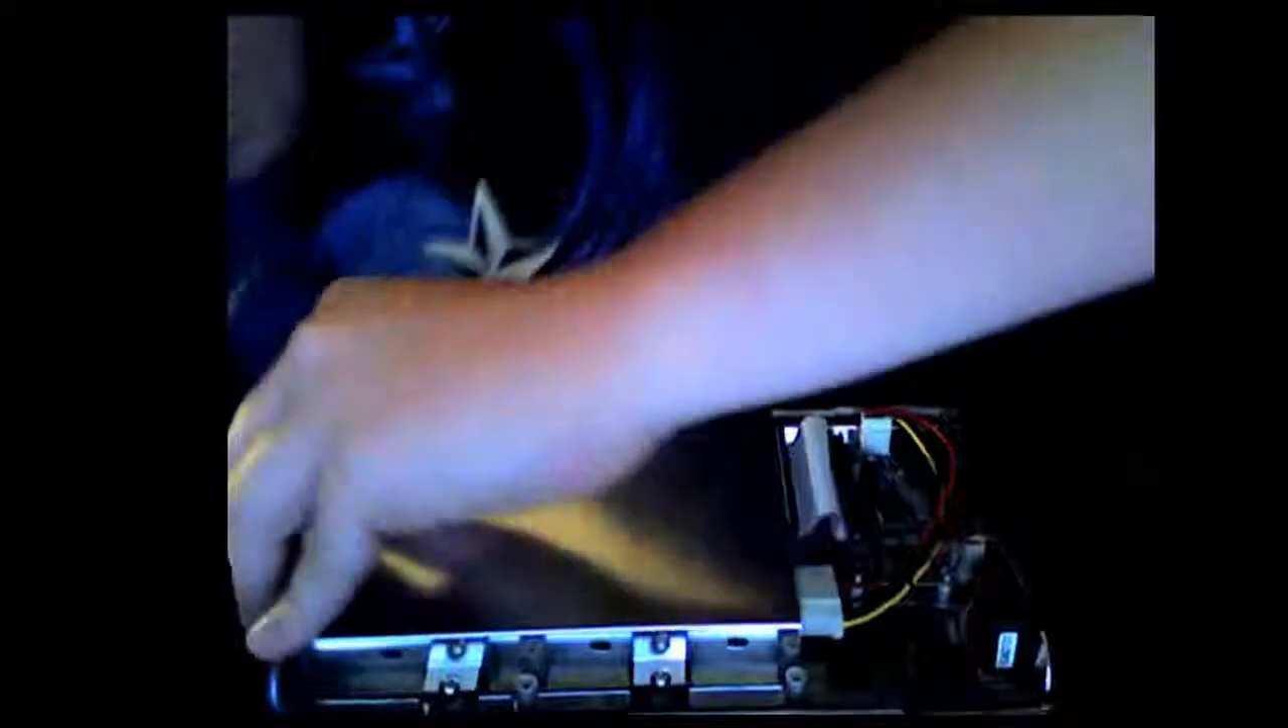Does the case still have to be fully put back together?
Yes.